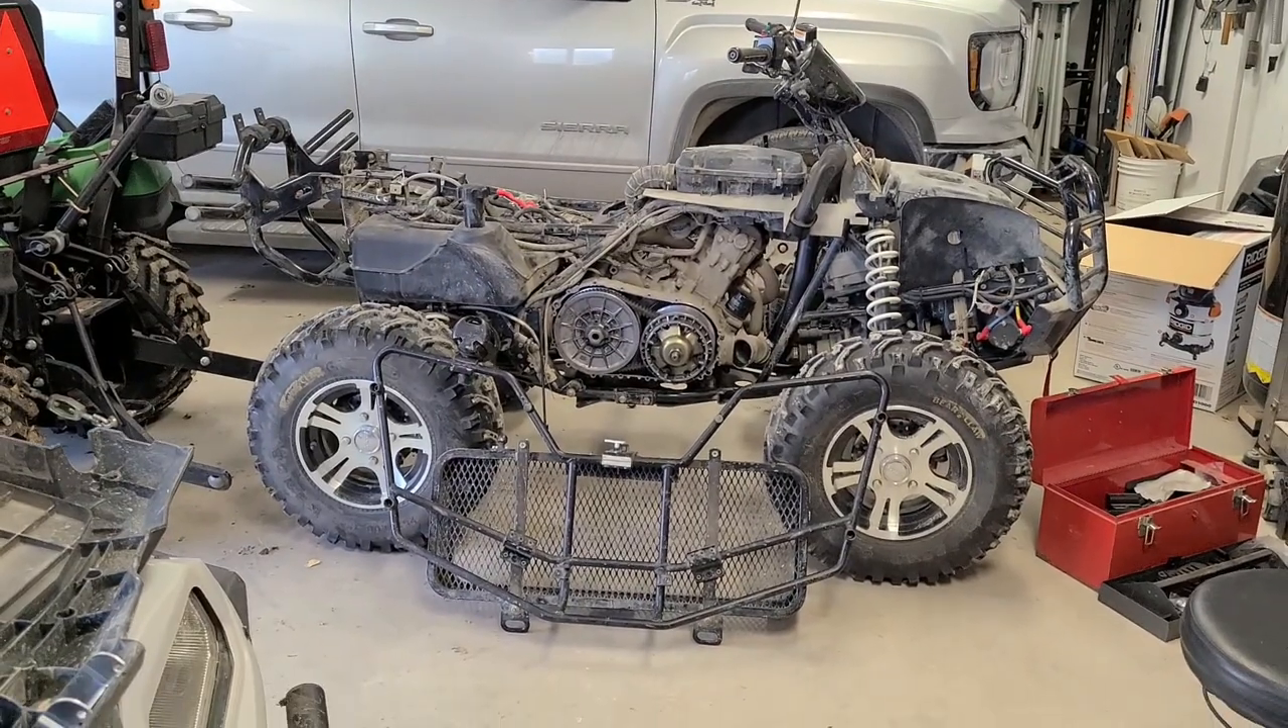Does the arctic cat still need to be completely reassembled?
Yes.